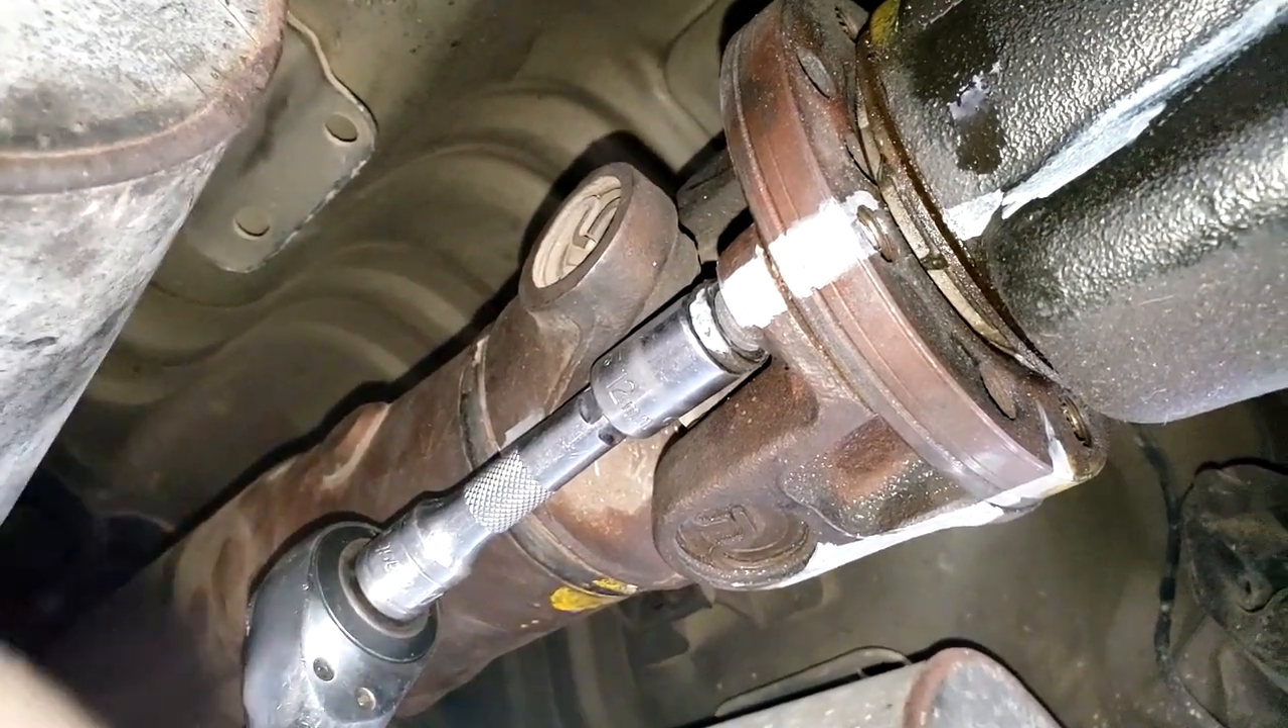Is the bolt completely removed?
No.